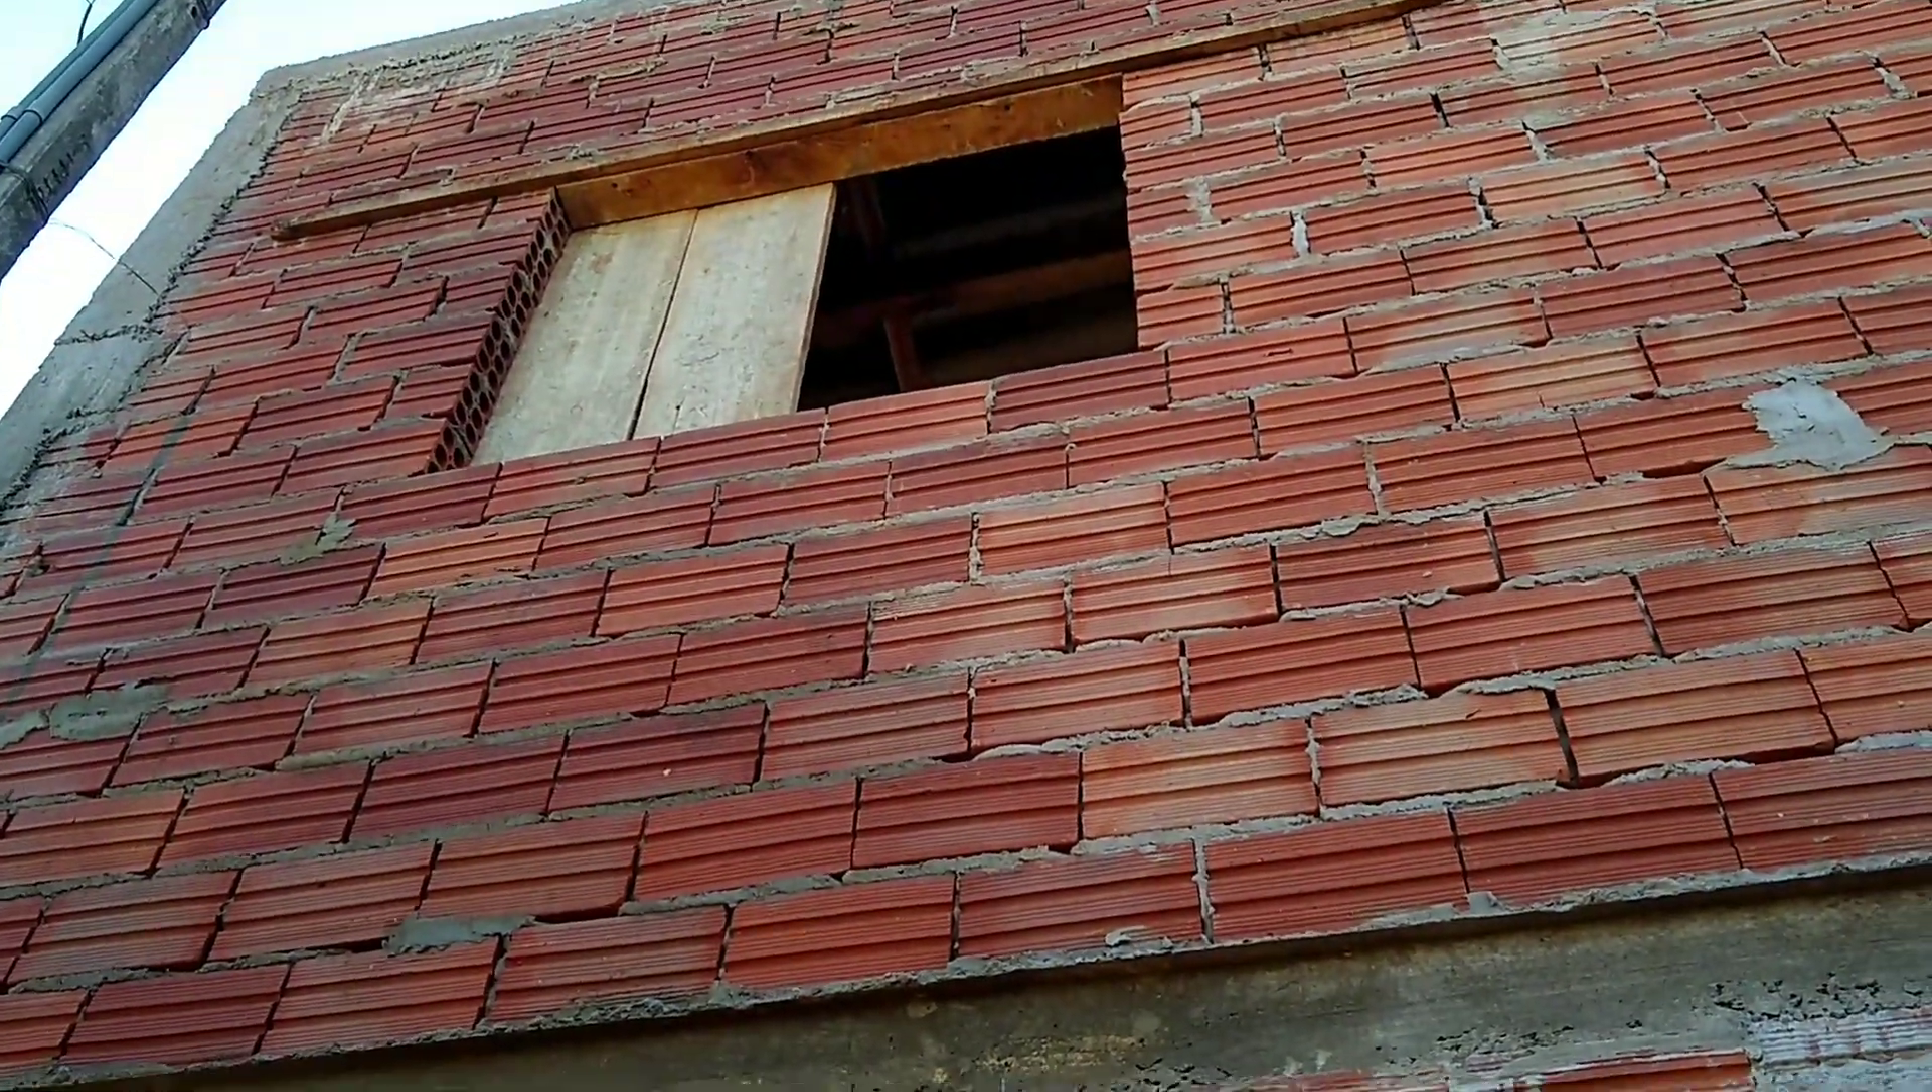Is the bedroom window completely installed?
No.